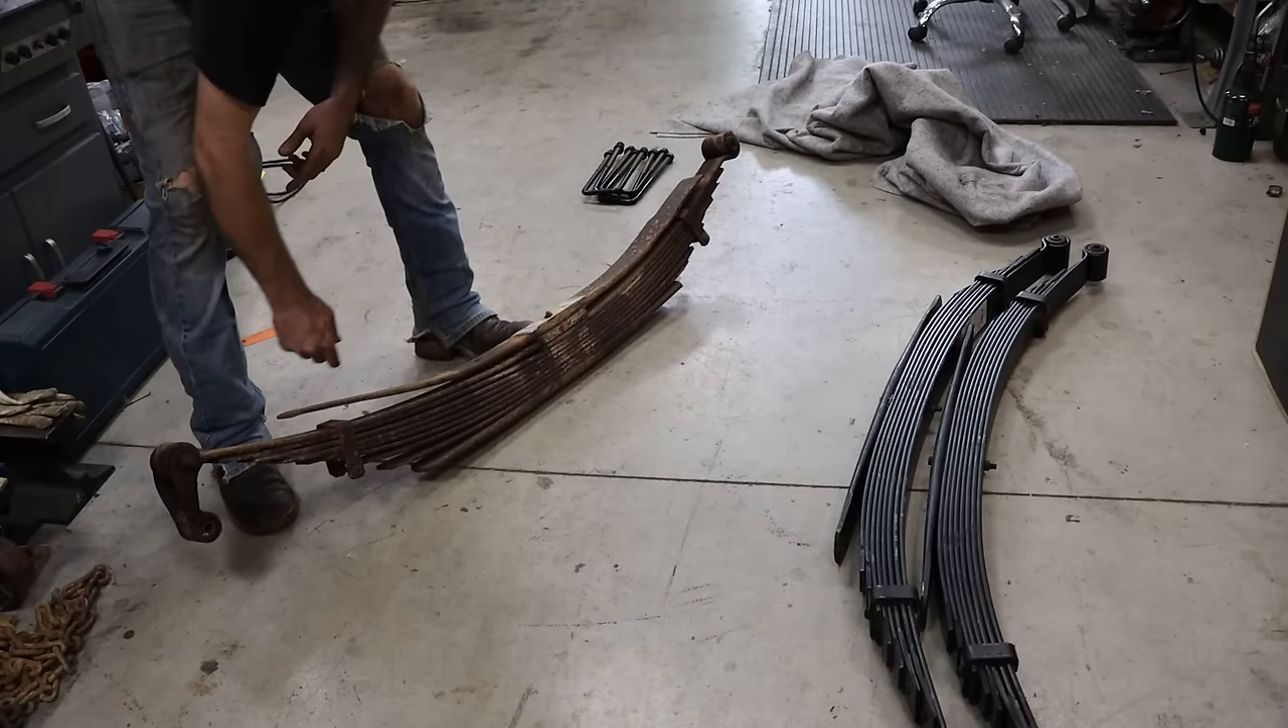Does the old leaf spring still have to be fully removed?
No.